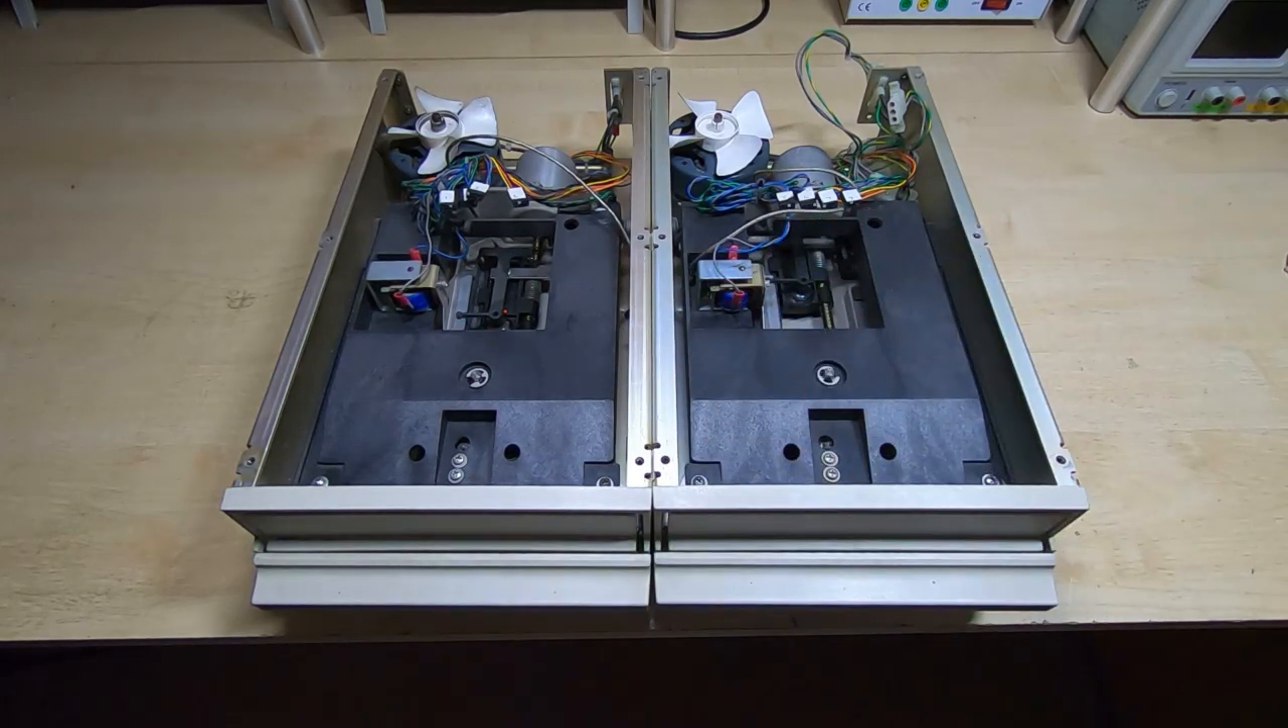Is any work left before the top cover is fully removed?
No.